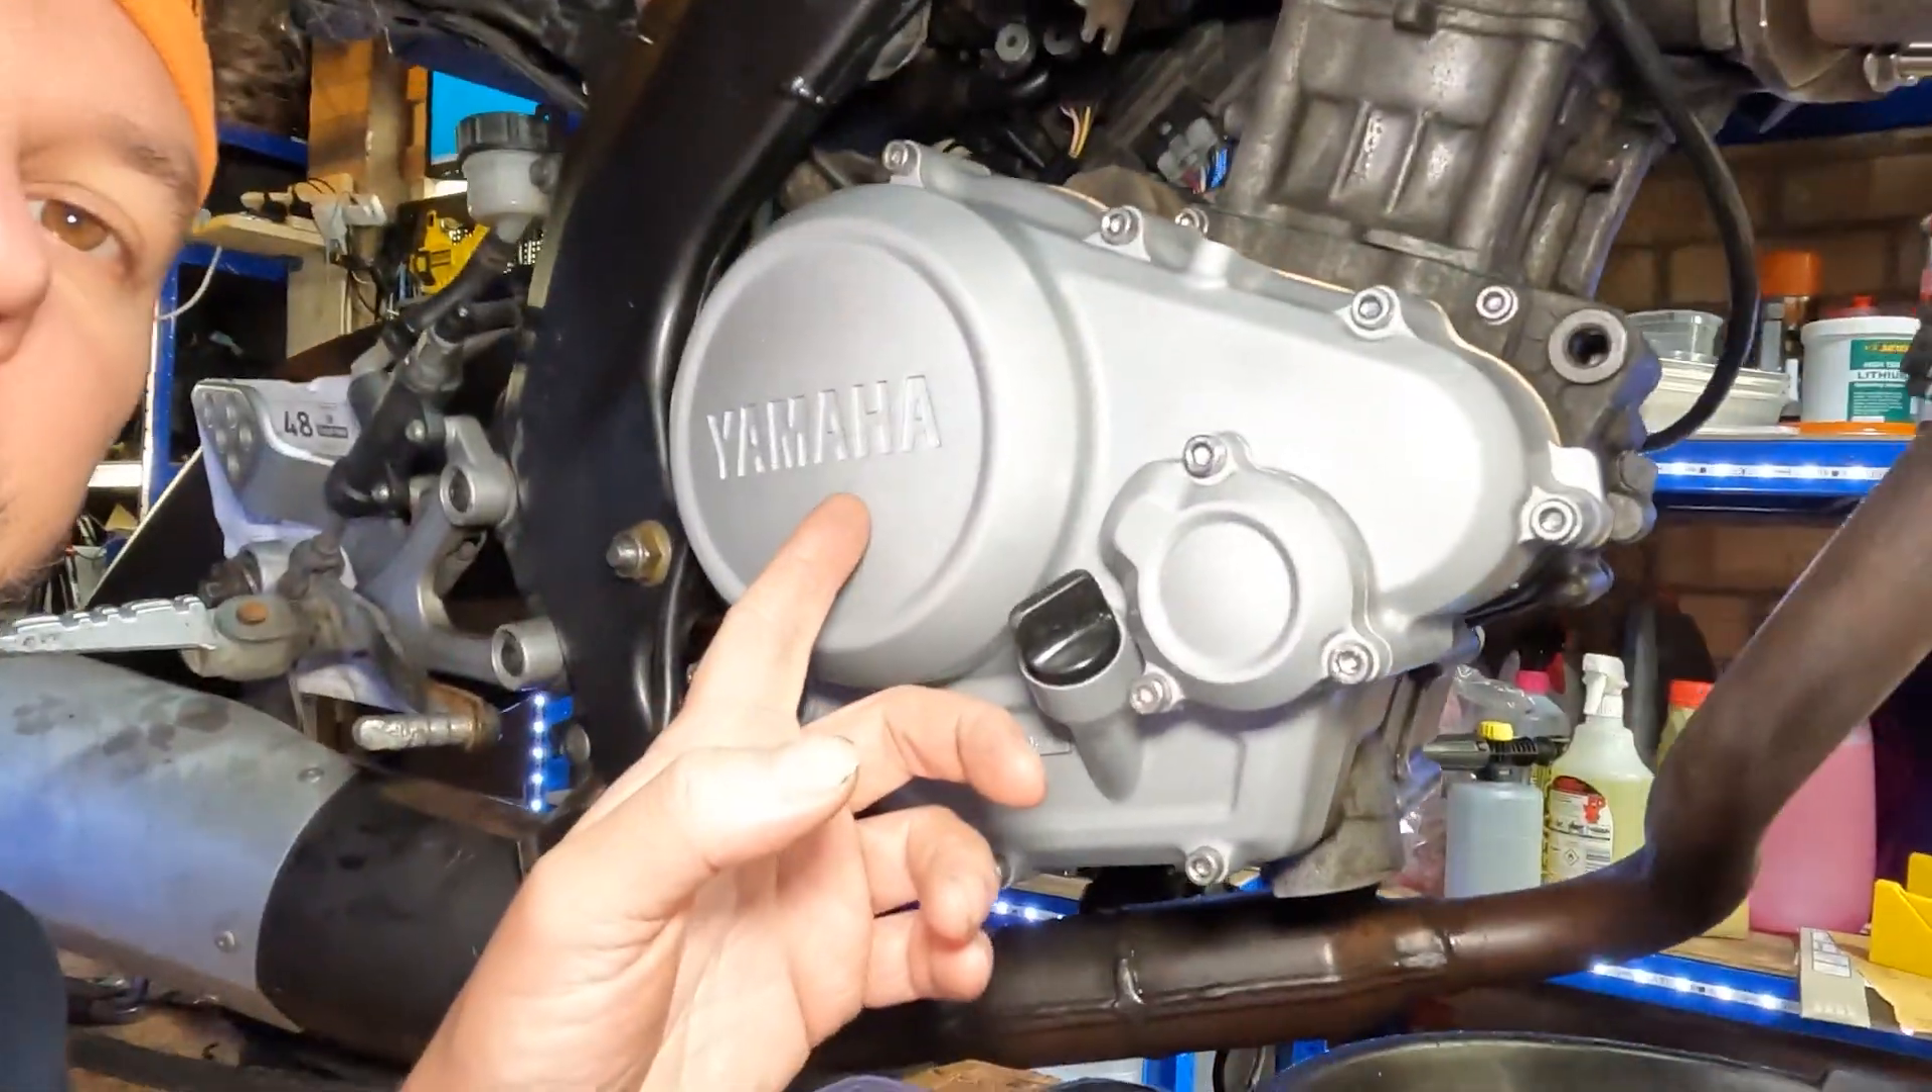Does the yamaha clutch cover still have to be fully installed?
No.